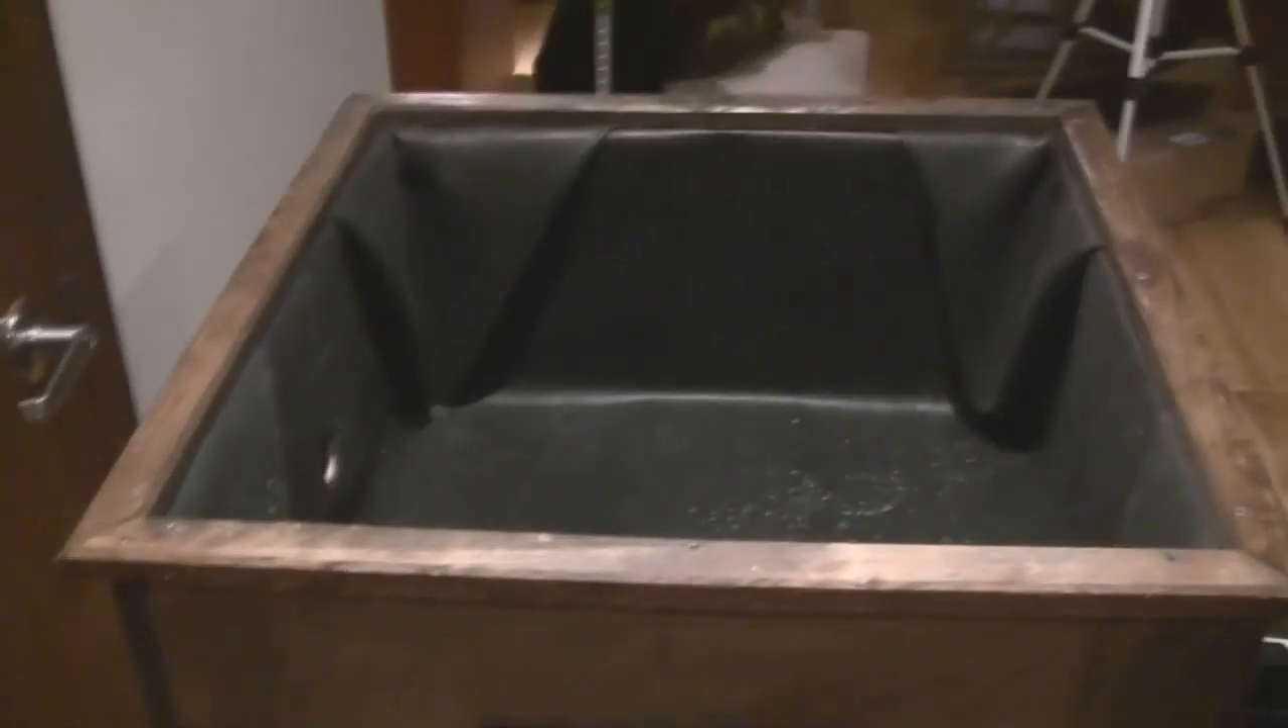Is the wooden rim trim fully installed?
Yes.